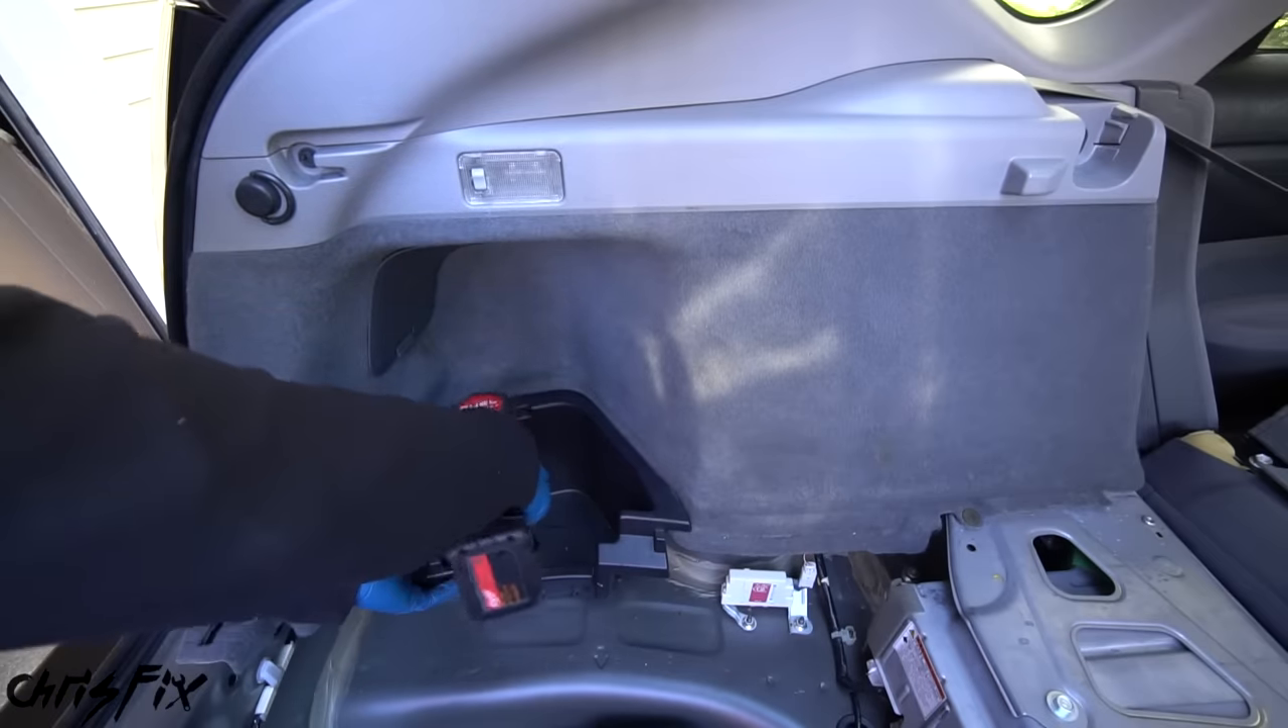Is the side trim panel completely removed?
No.